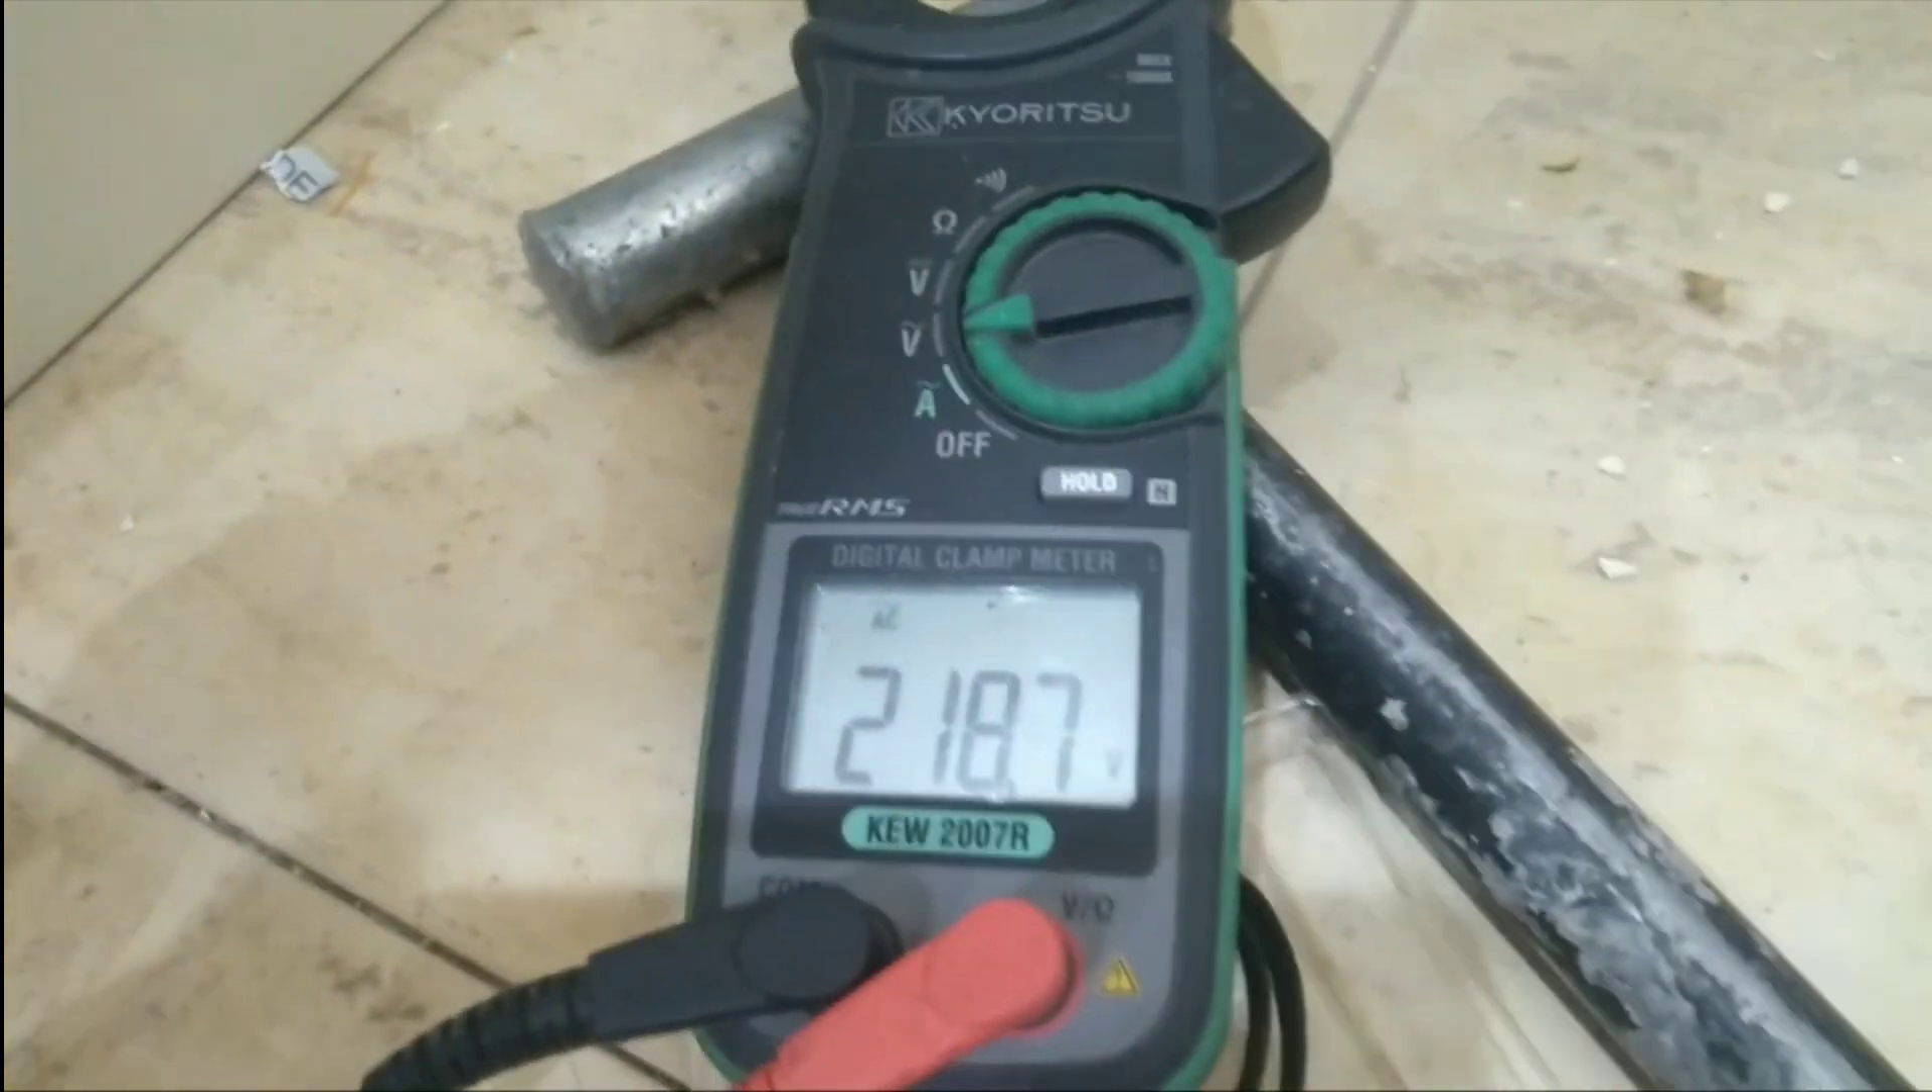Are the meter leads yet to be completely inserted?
No.